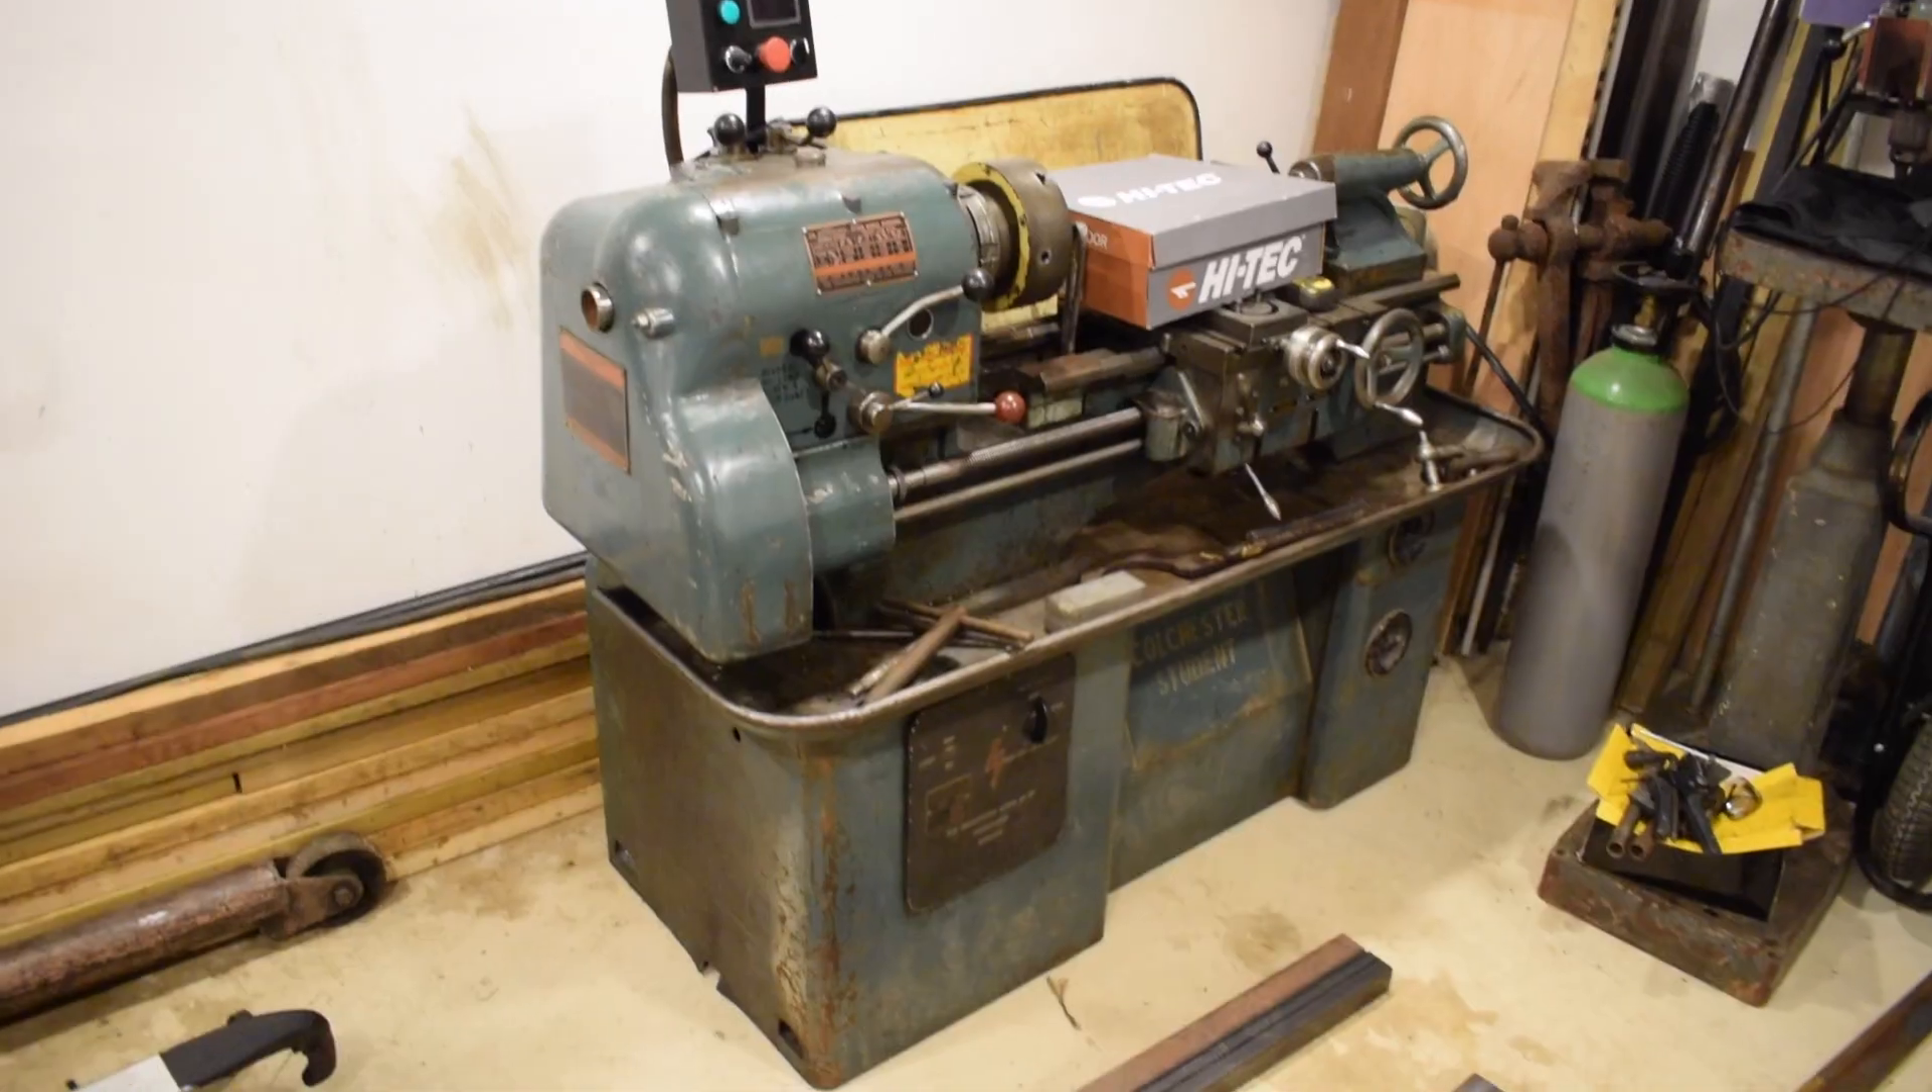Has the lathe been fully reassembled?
Yes.